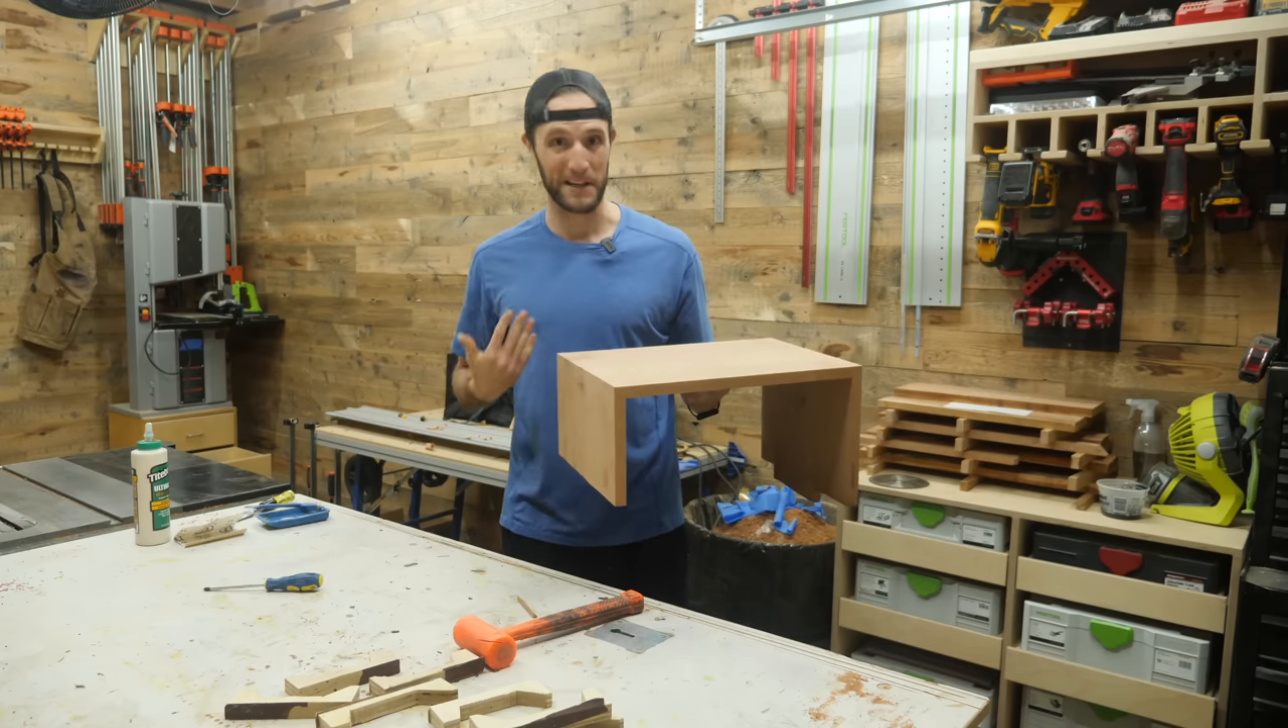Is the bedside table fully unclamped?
Yes.